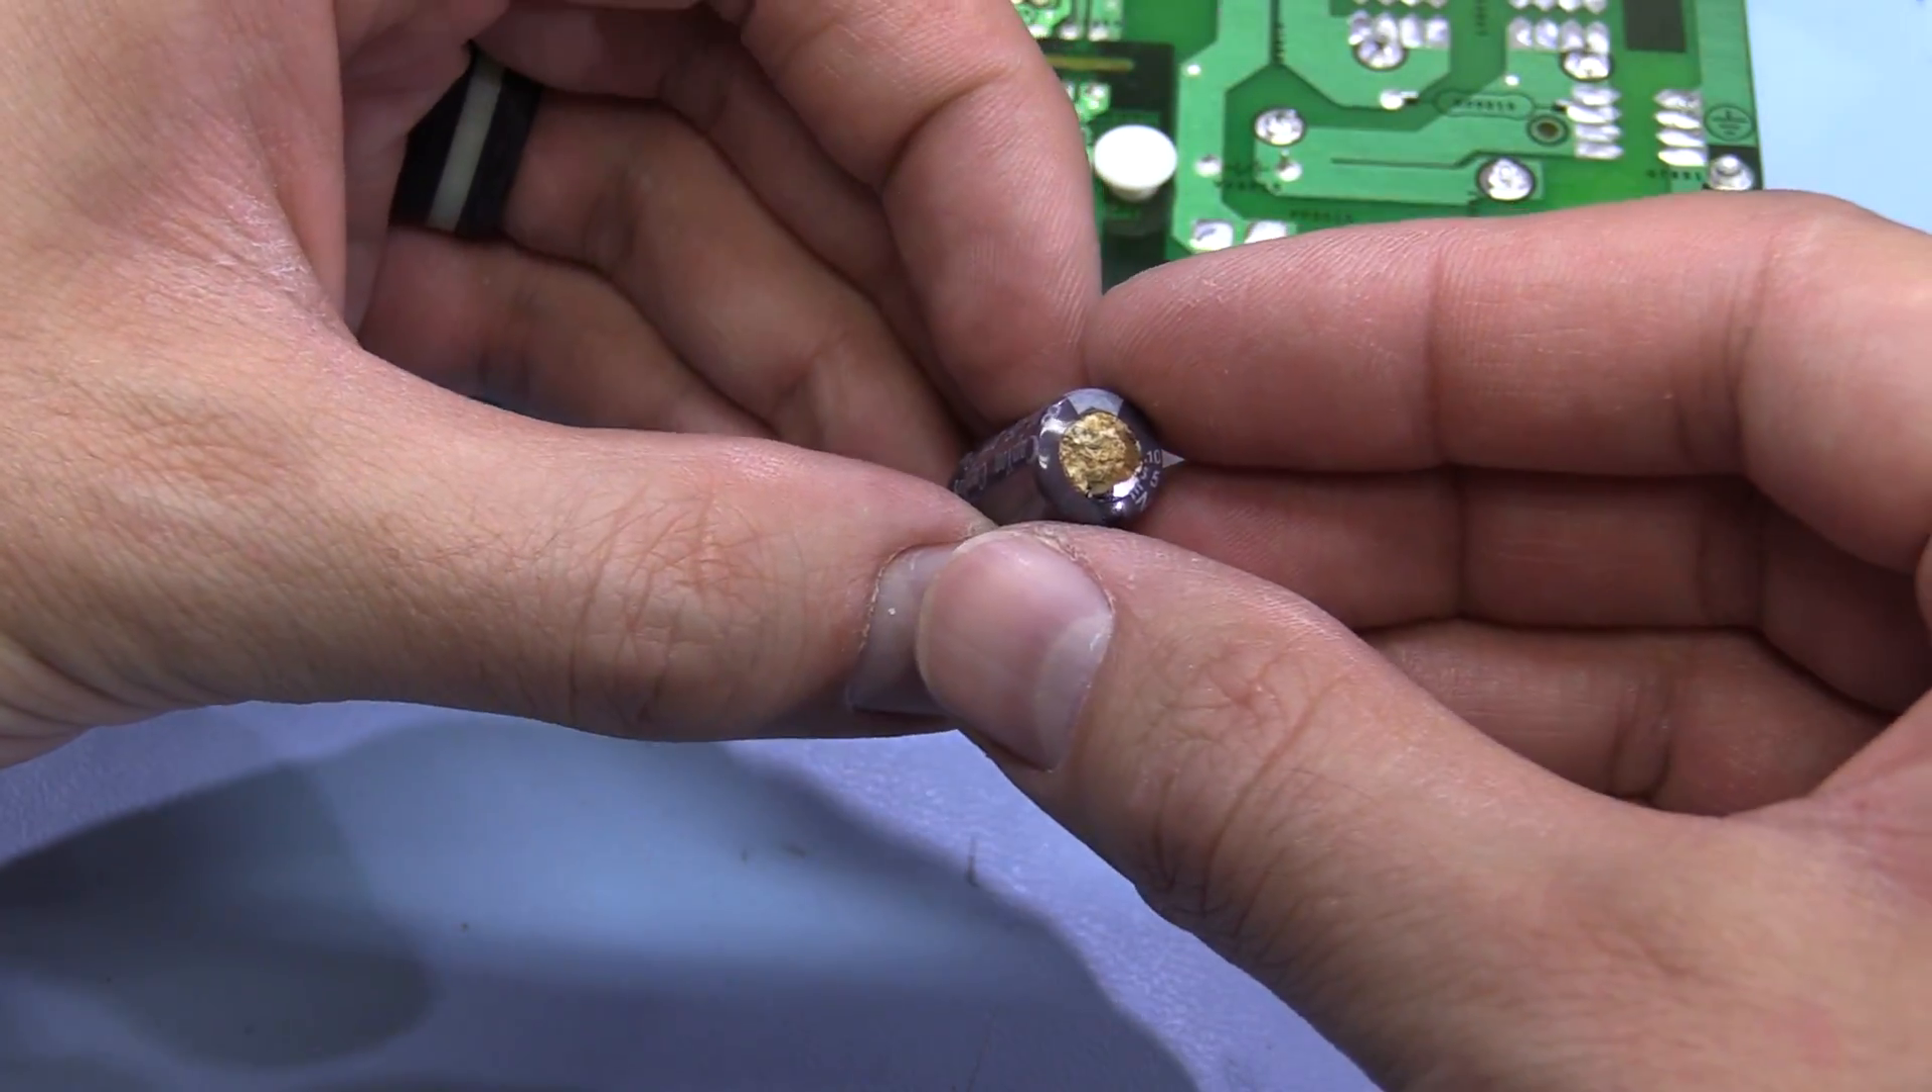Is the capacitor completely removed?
Yes.